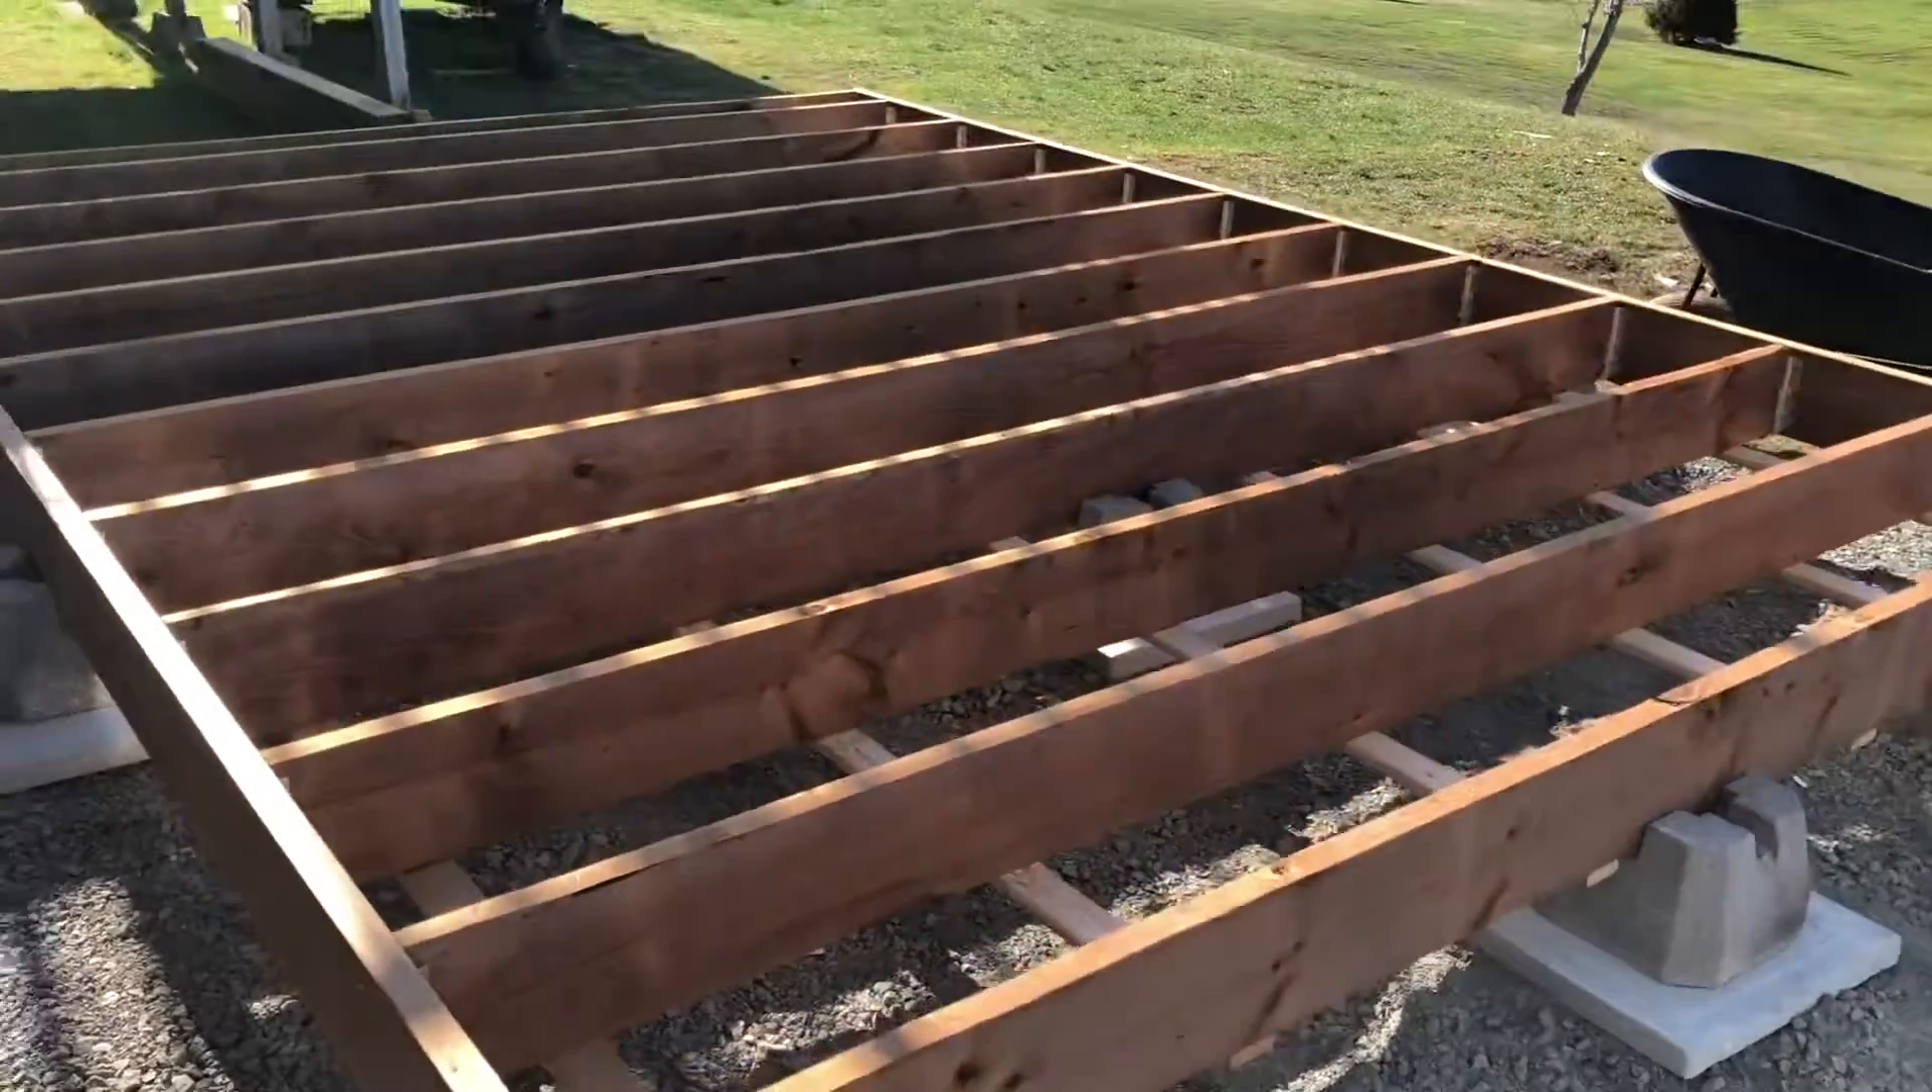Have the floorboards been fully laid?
No.